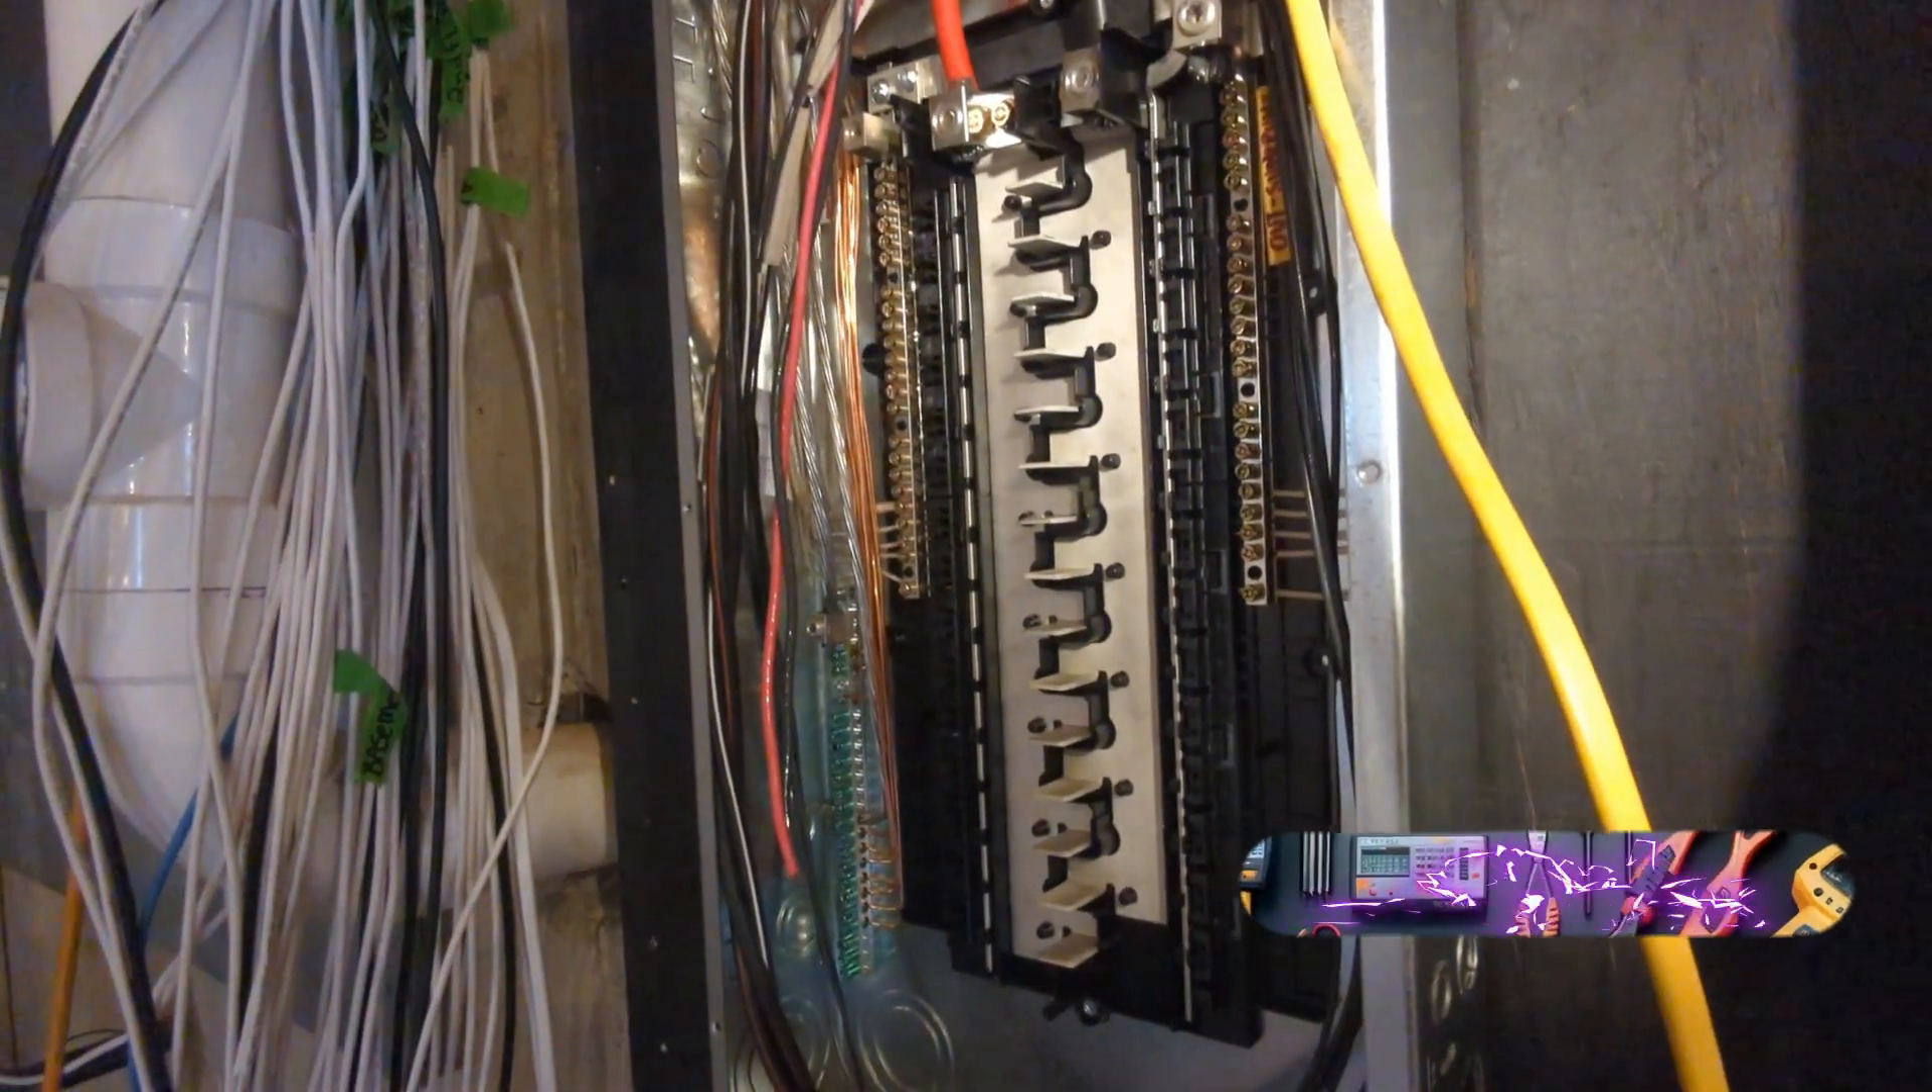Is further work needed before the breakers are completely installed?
Yes.